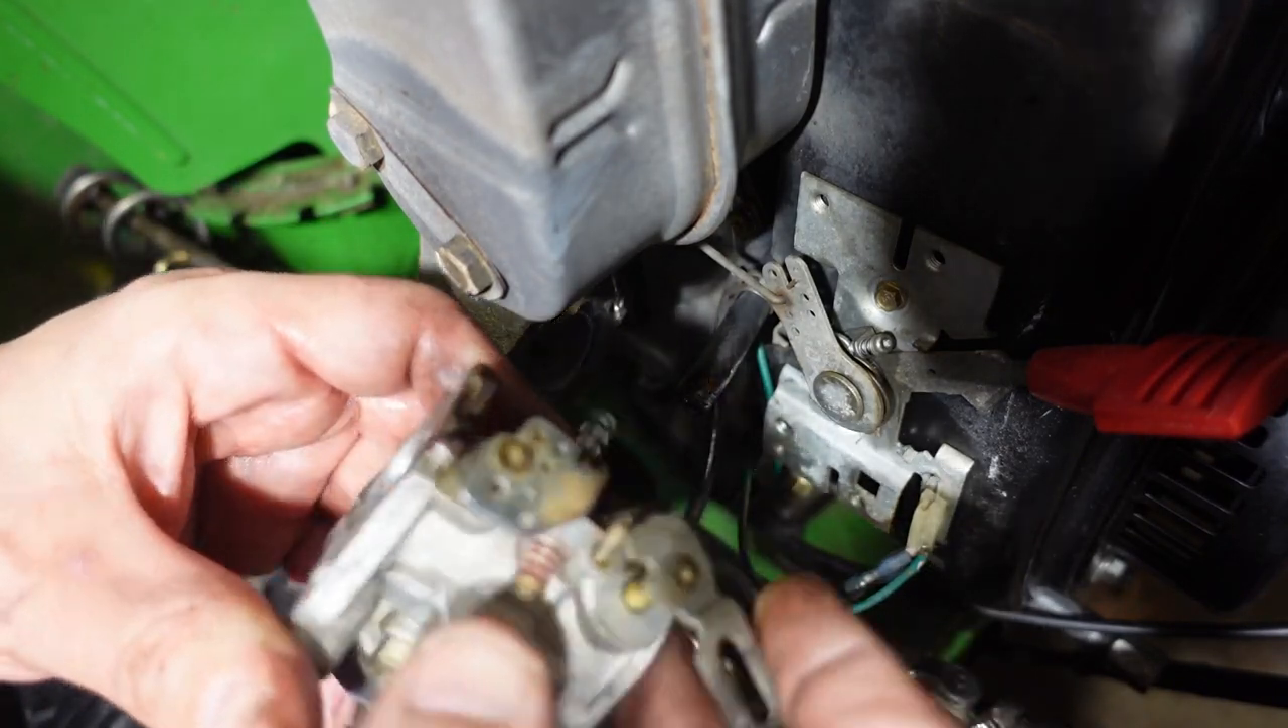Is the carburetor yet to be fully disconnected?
No.